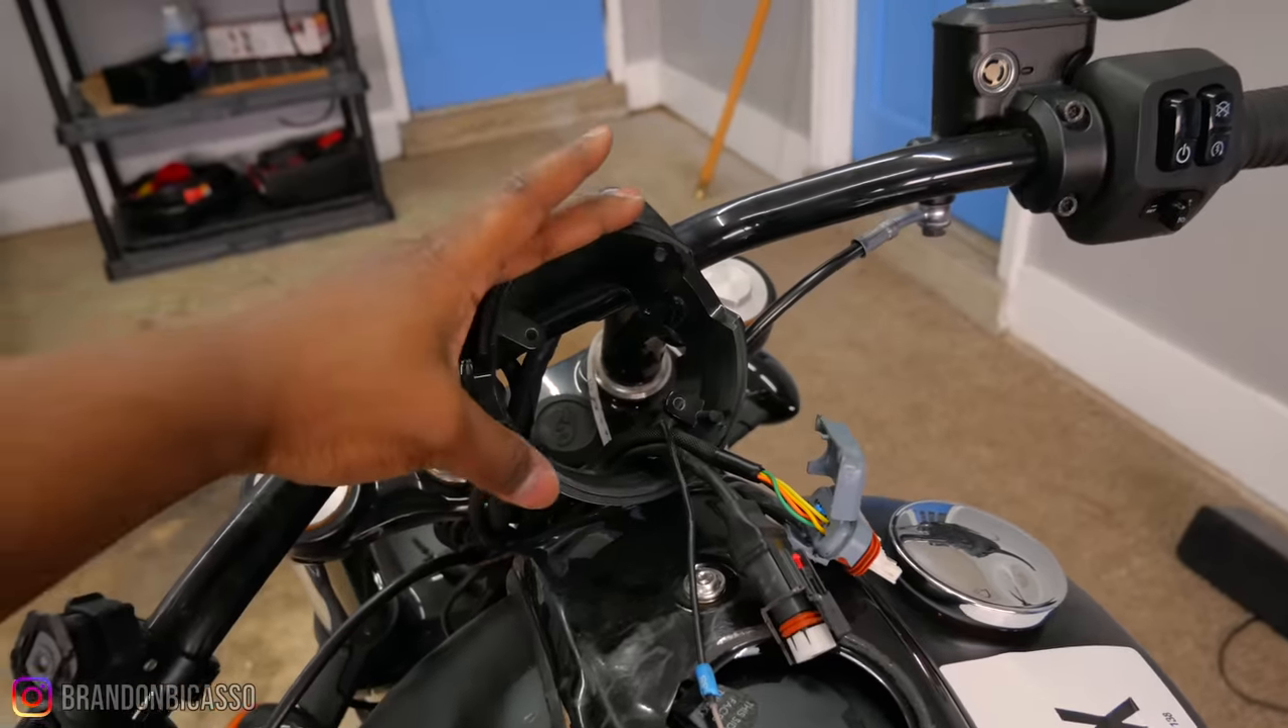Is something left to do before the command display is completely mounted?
Yes.